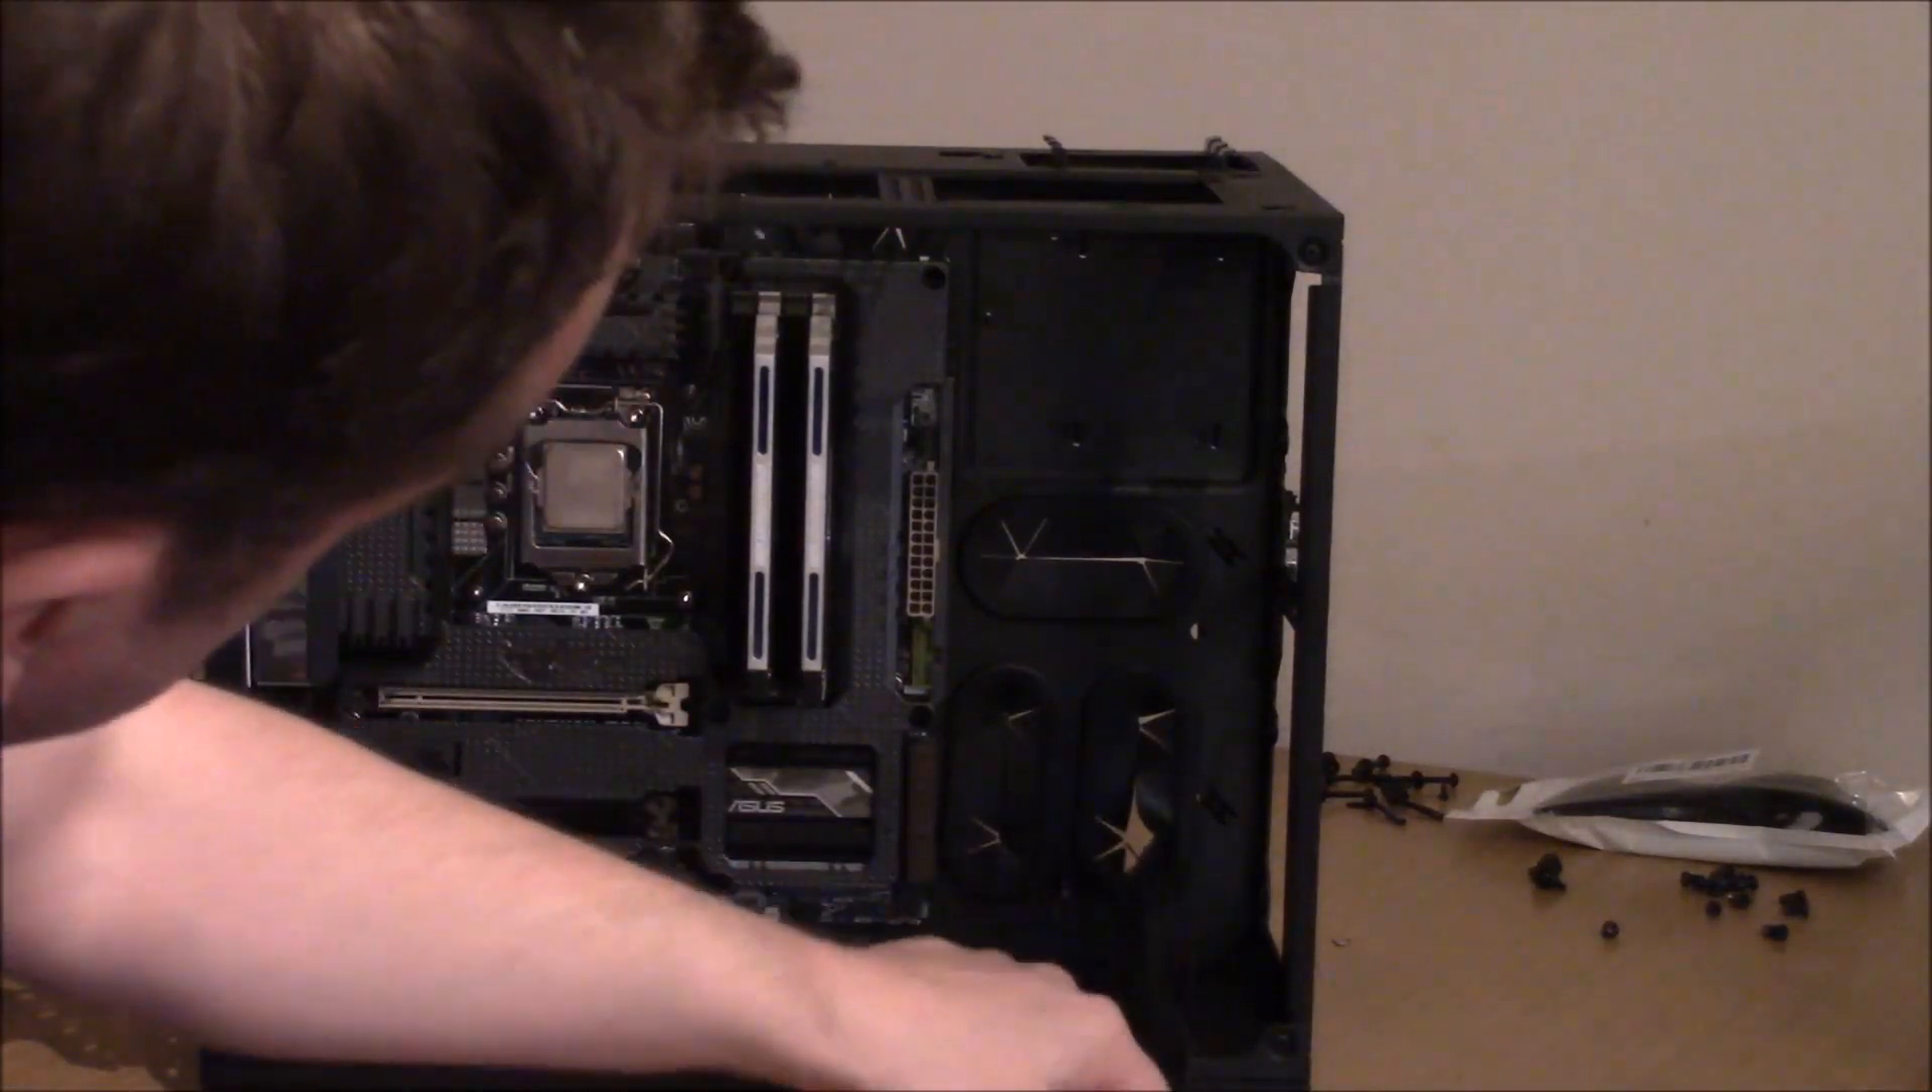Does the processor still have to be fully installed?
No.